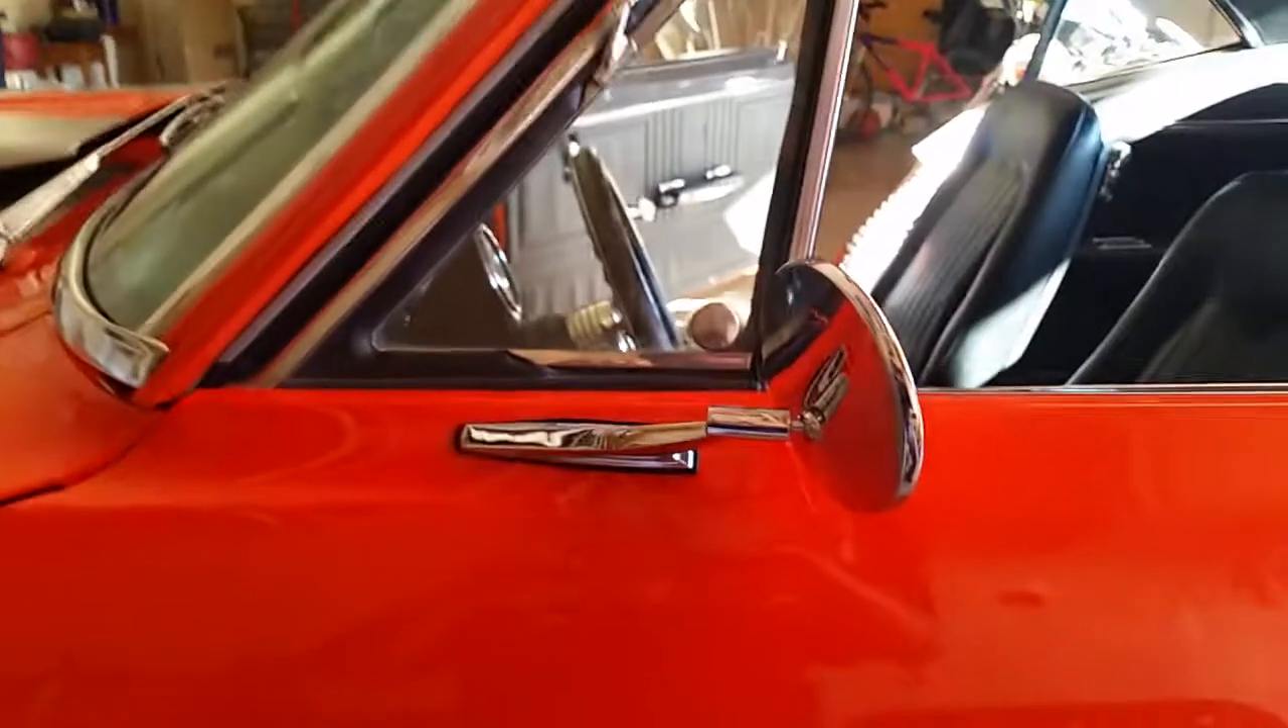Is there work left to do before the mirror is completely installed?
No.